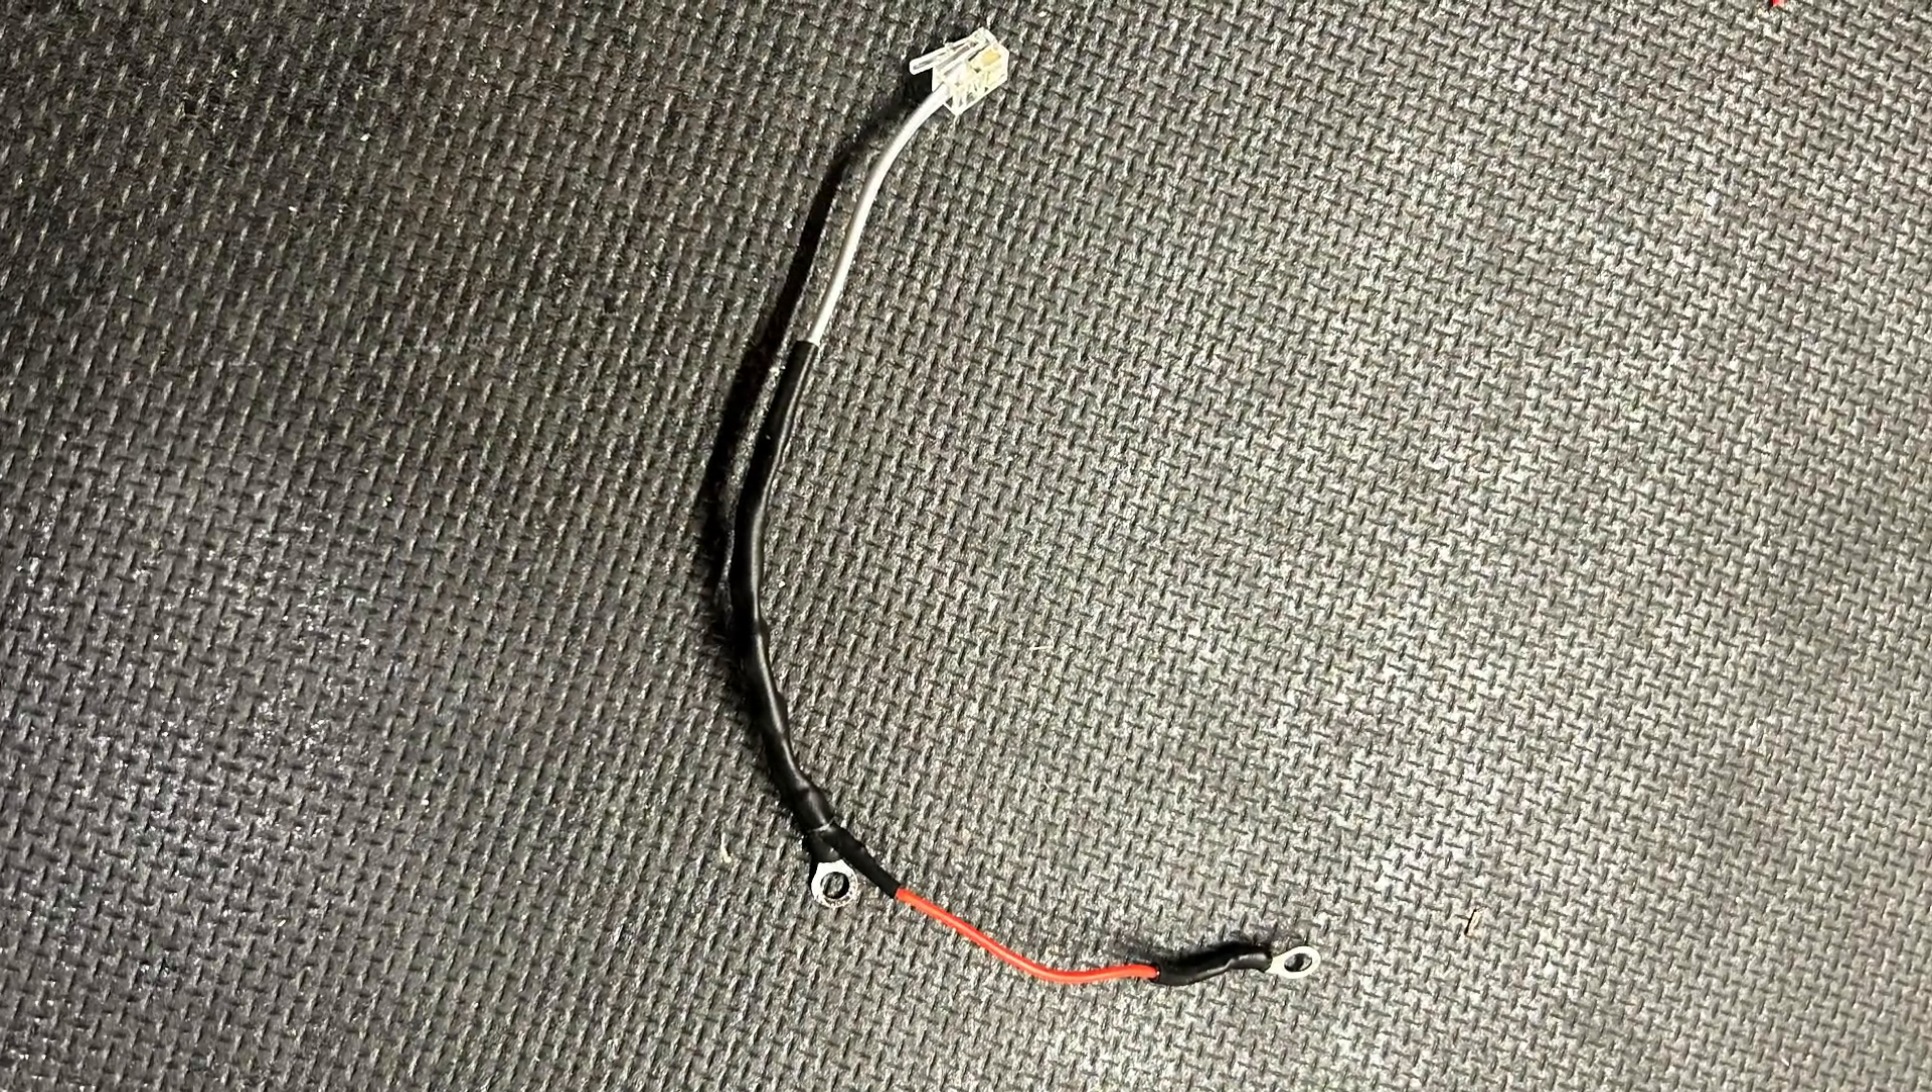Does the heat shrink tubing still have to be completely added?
No.